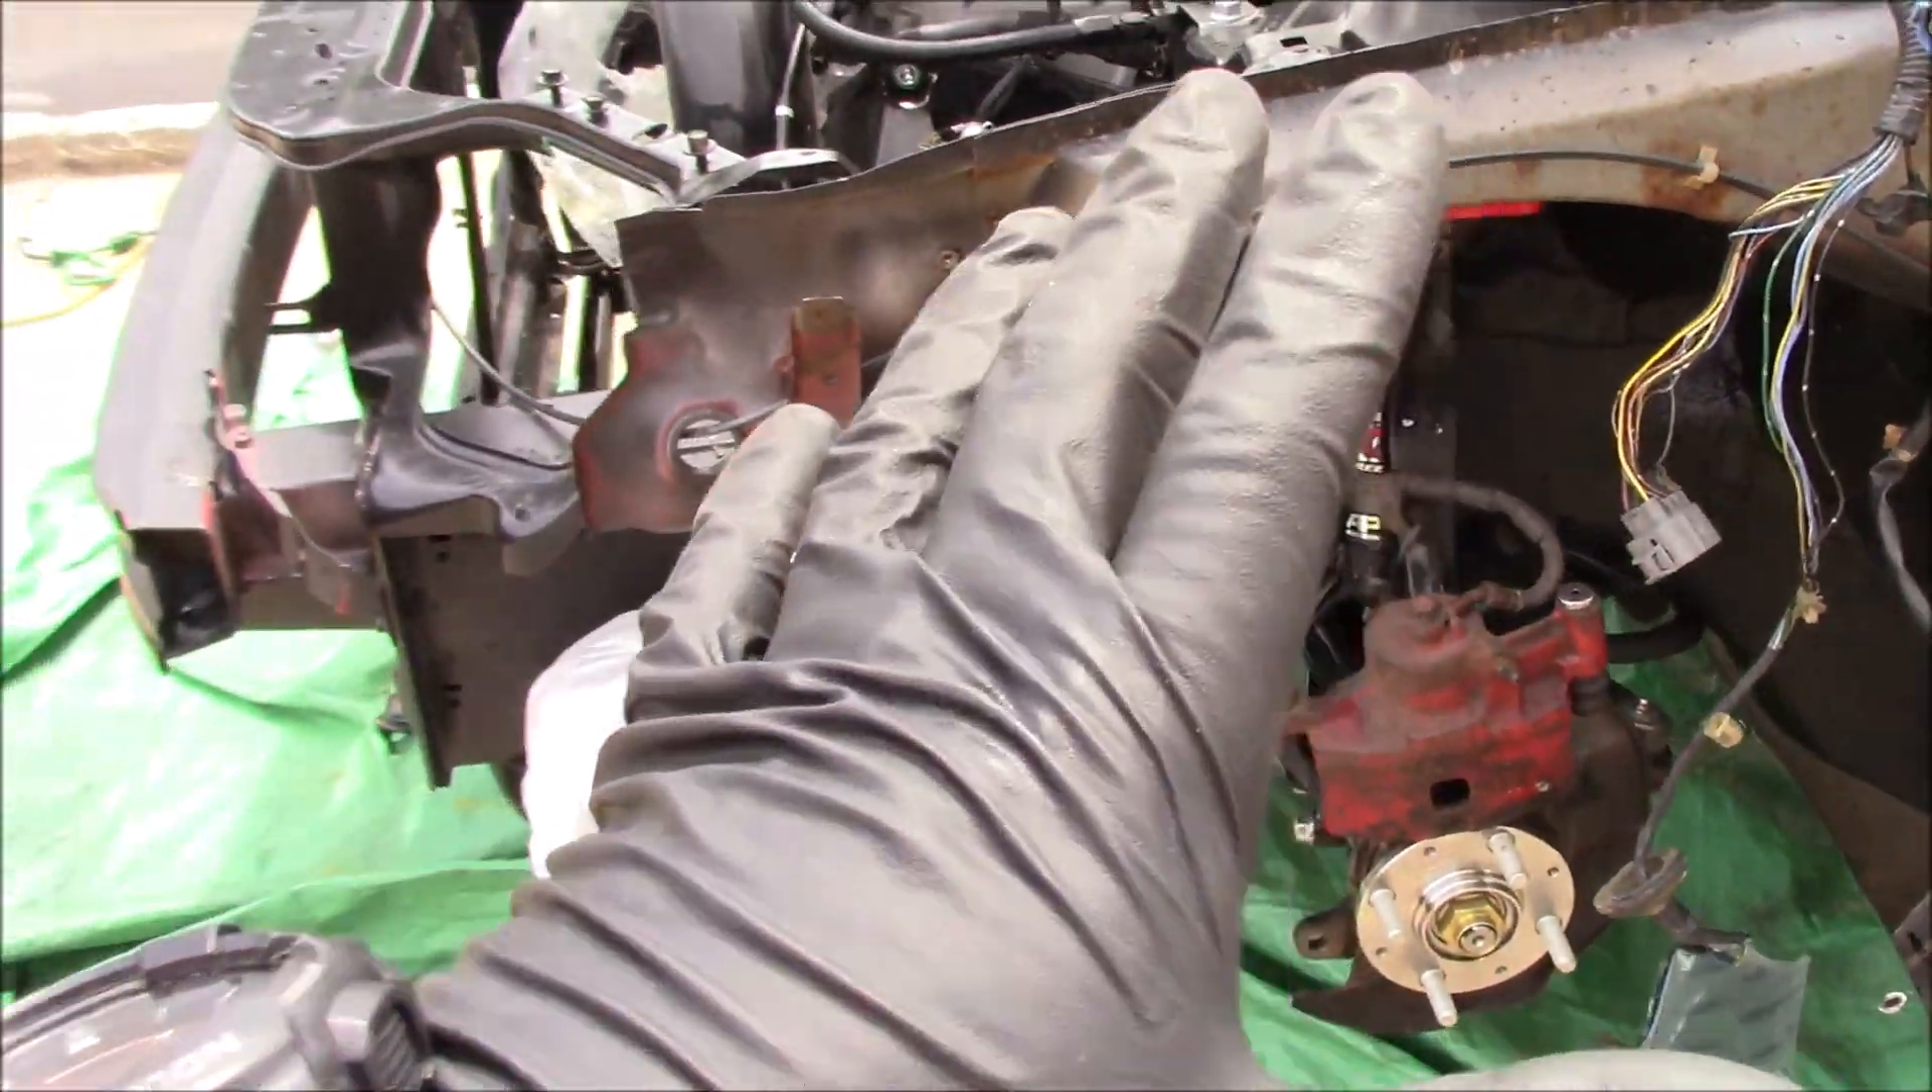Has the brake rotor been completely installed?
No.